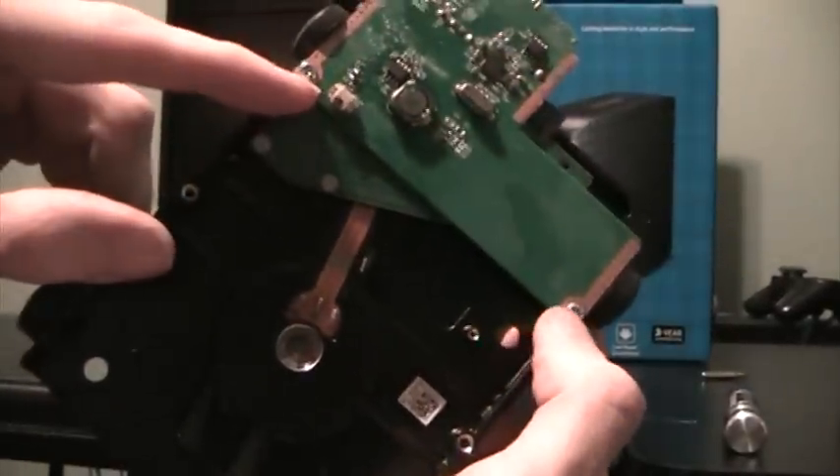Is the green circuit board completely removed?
No.